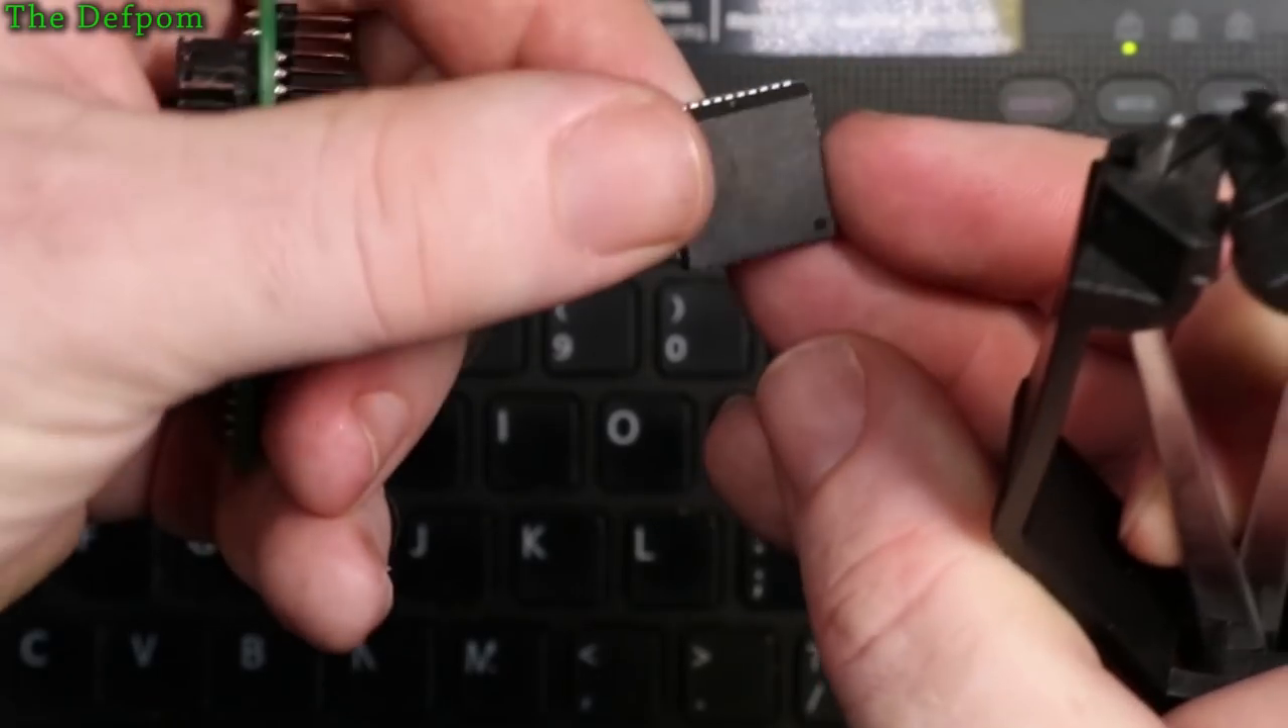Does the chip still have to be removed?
No.